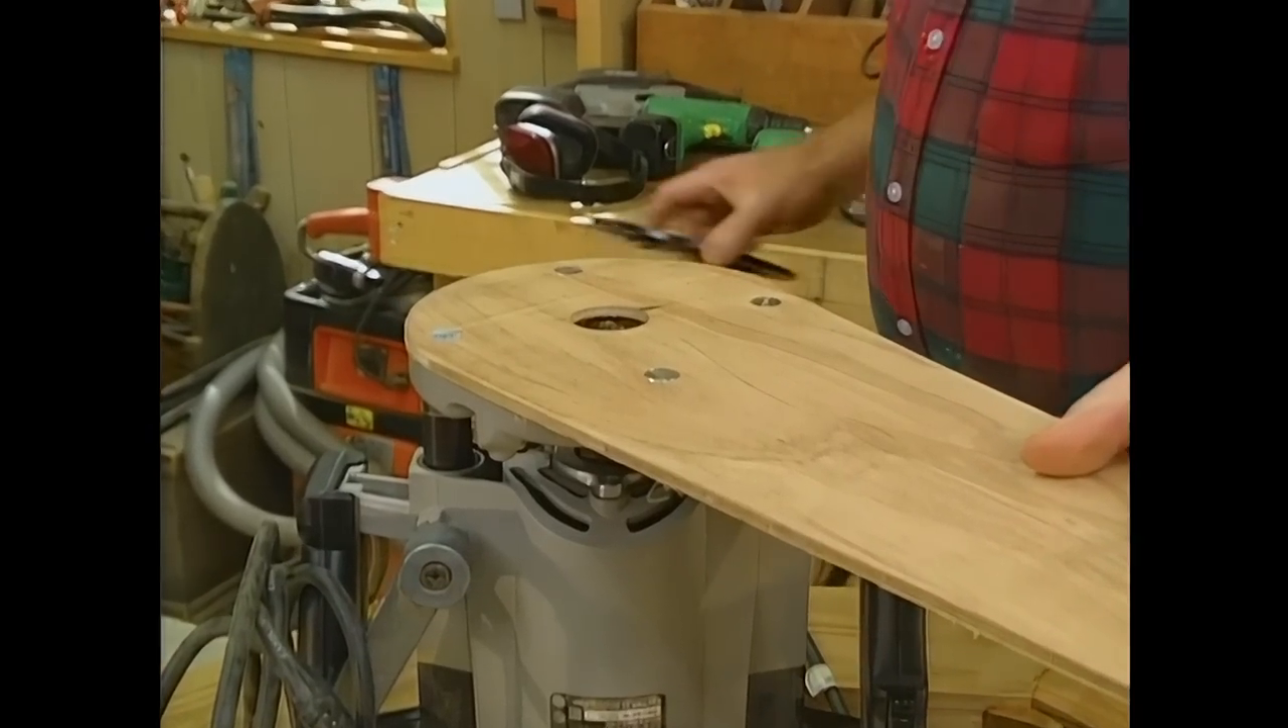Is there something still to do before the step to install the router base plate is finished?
No.